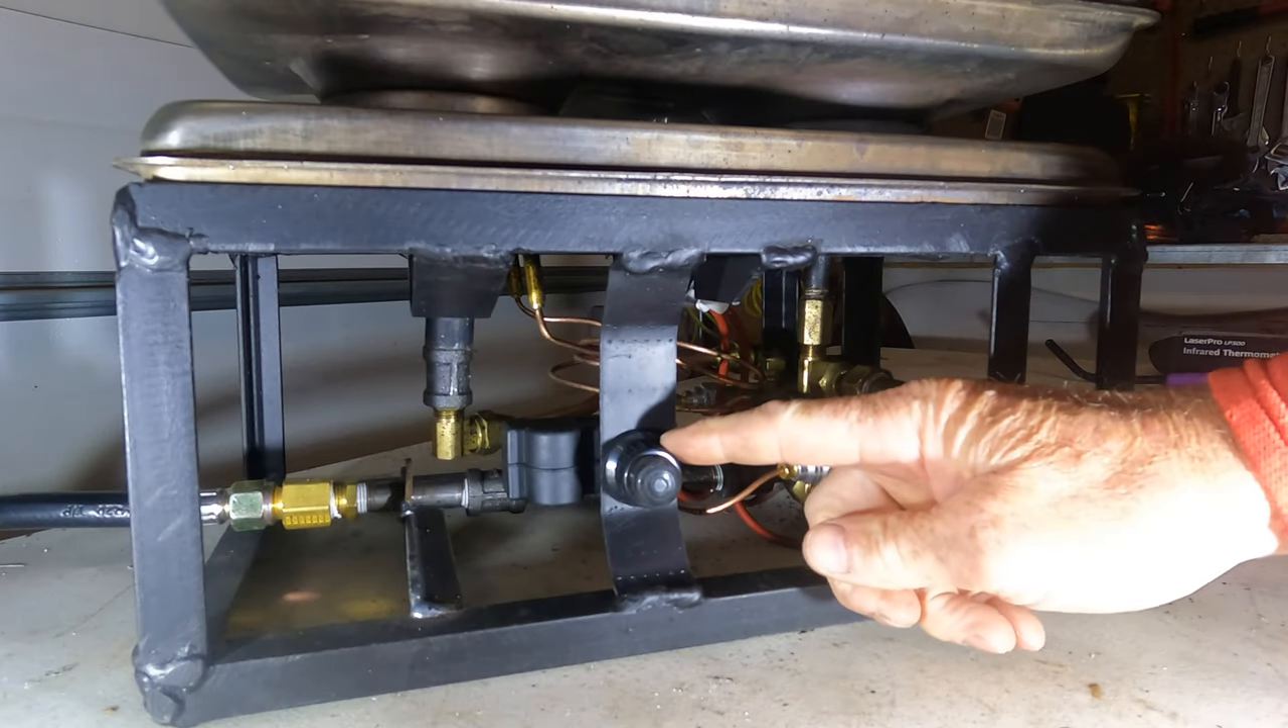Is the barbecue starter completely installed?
Yes.